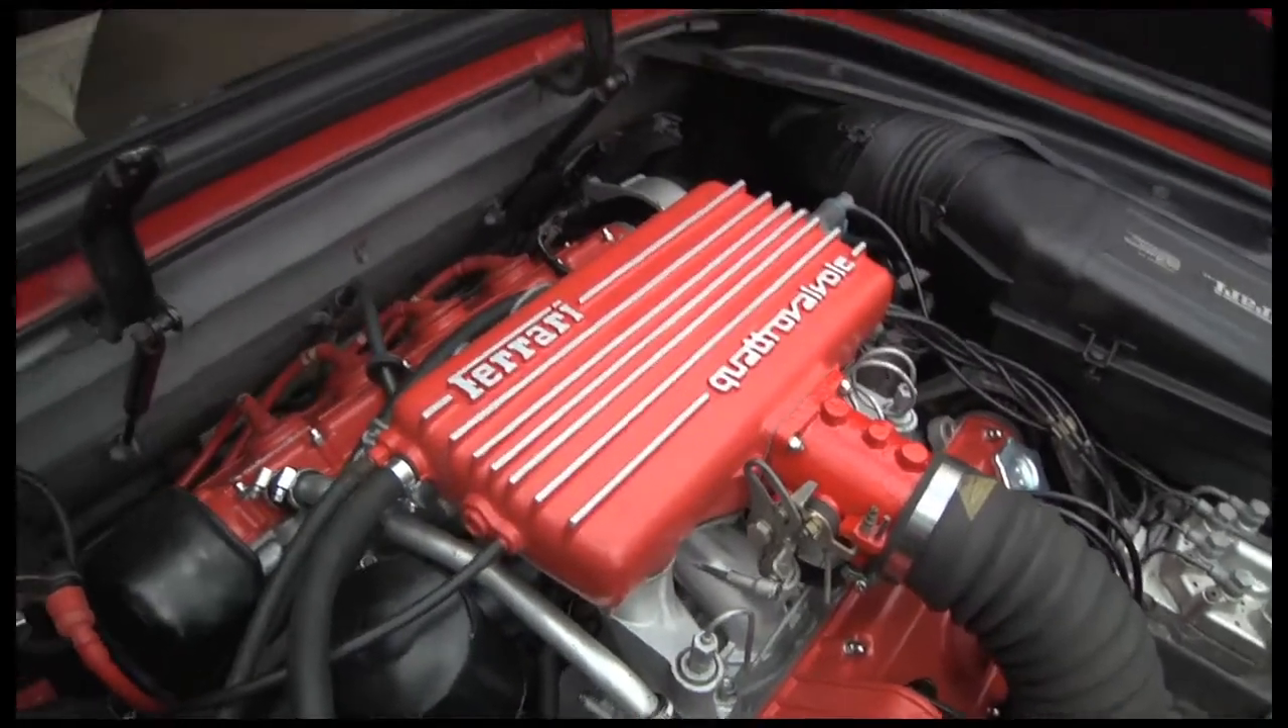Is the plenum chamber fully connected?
Yes.